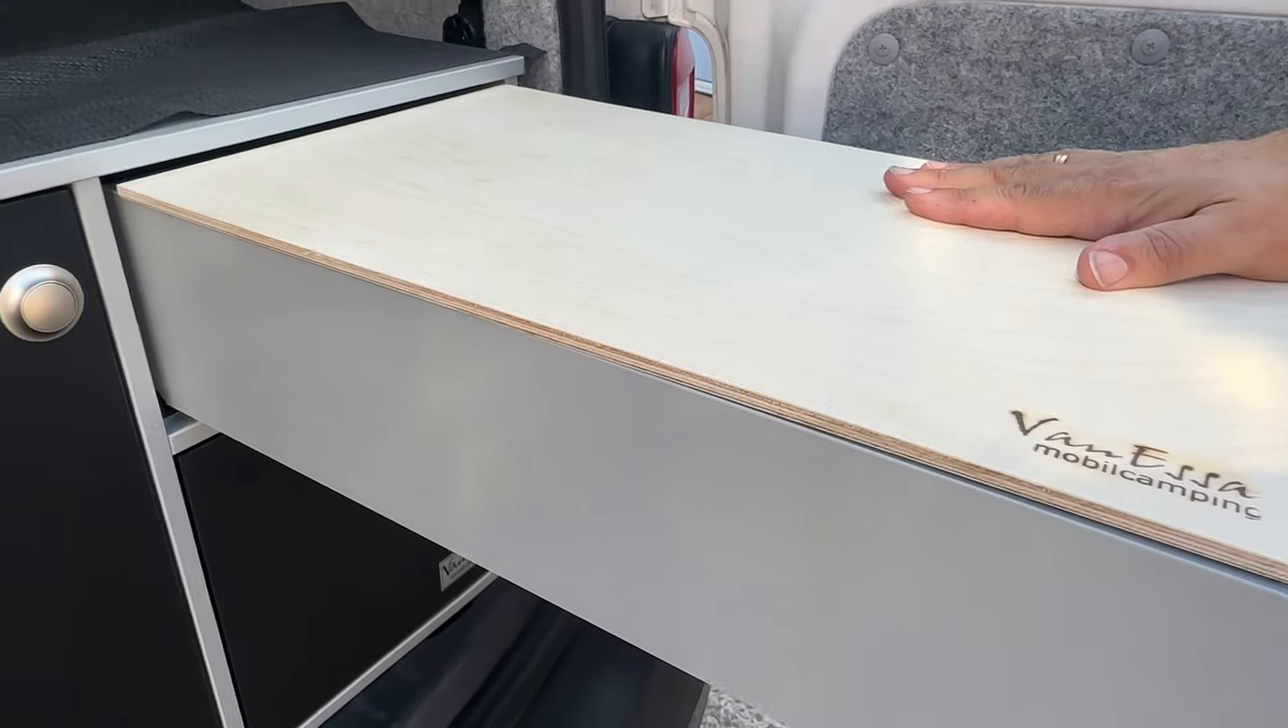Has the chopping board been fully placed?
Yes.